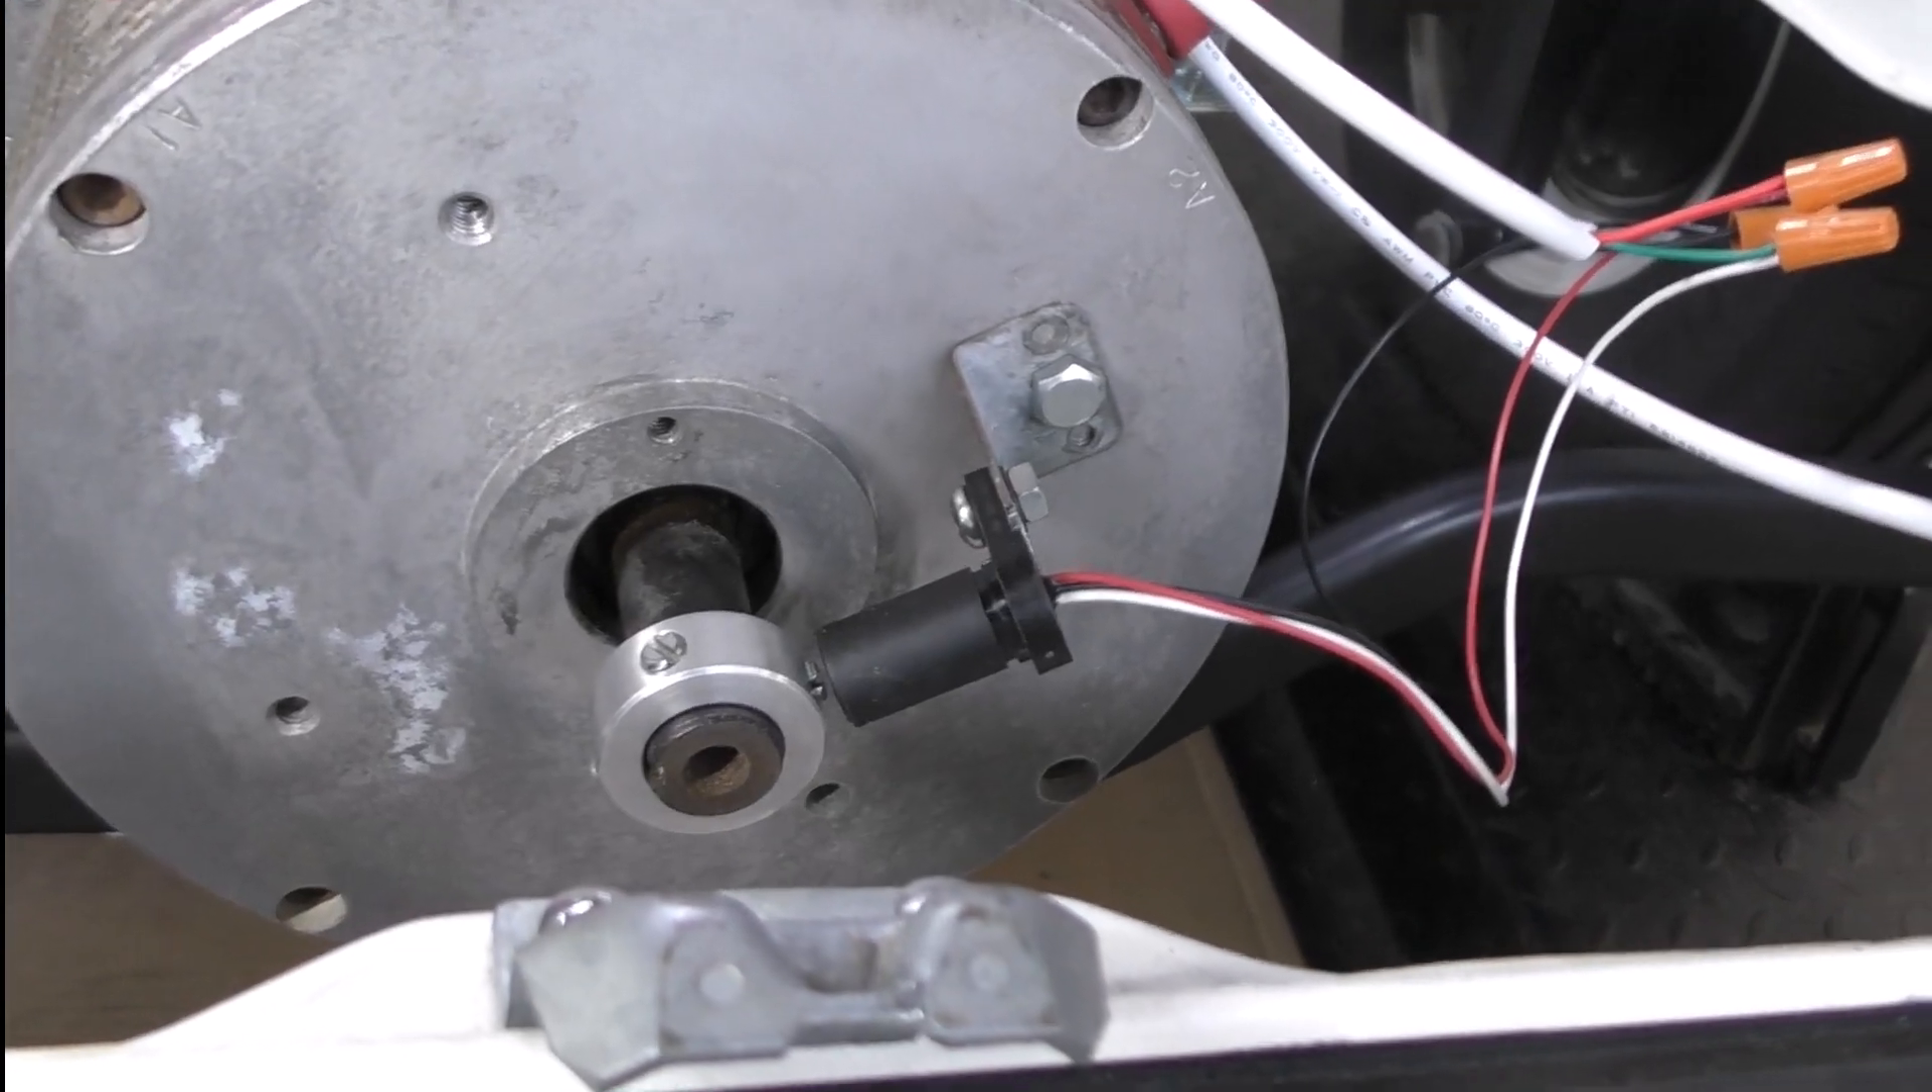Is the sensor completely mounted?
Yes.